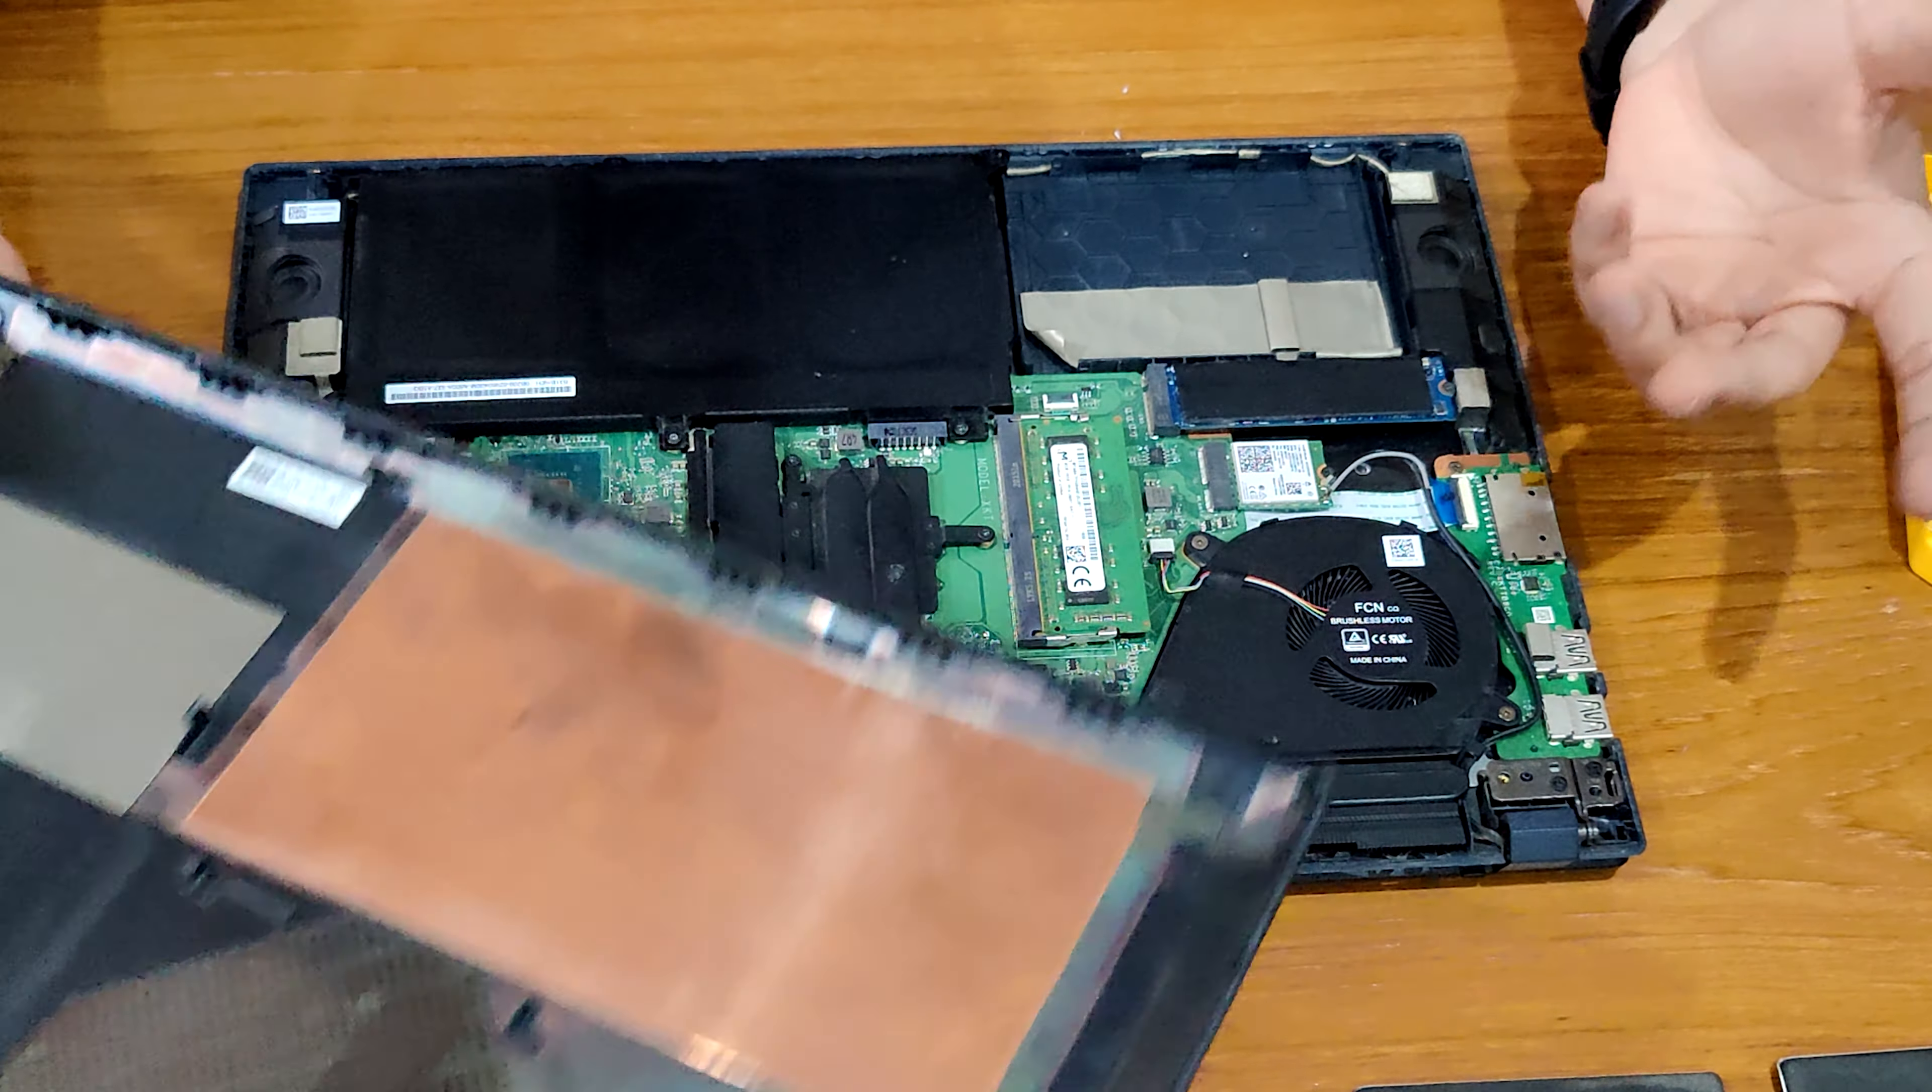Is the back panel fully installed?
No.